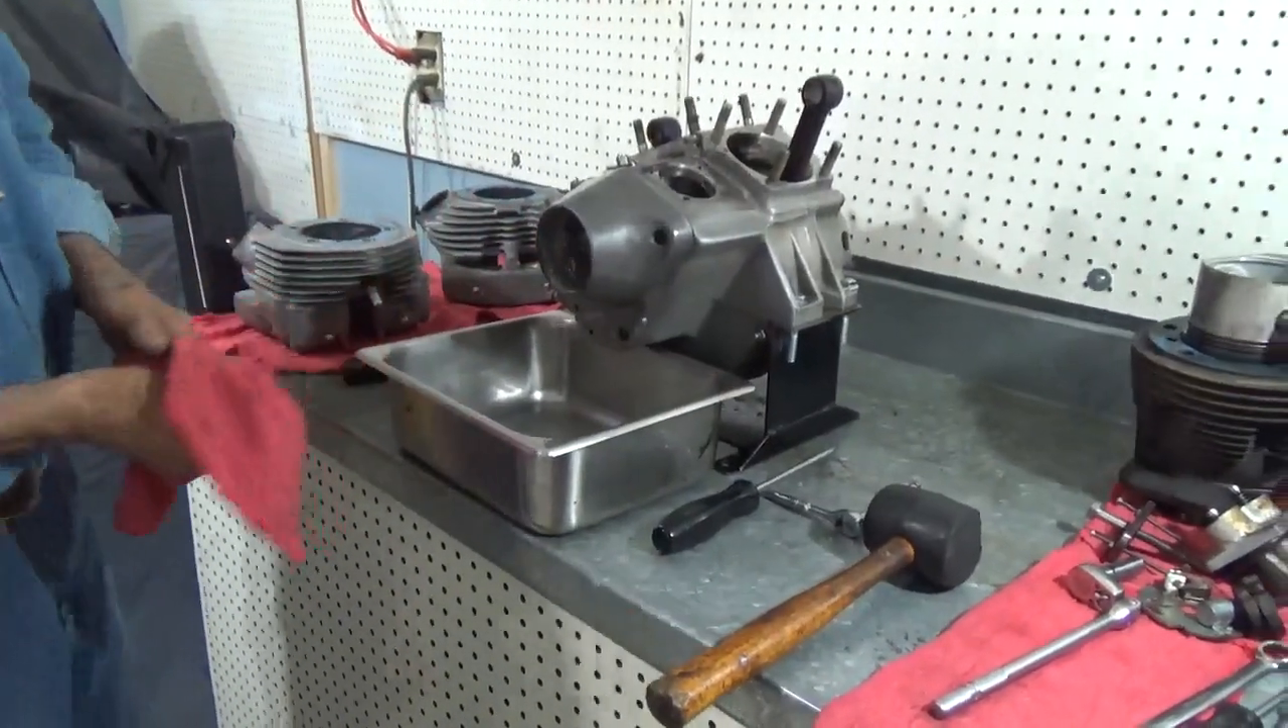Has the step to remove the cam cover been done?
No.